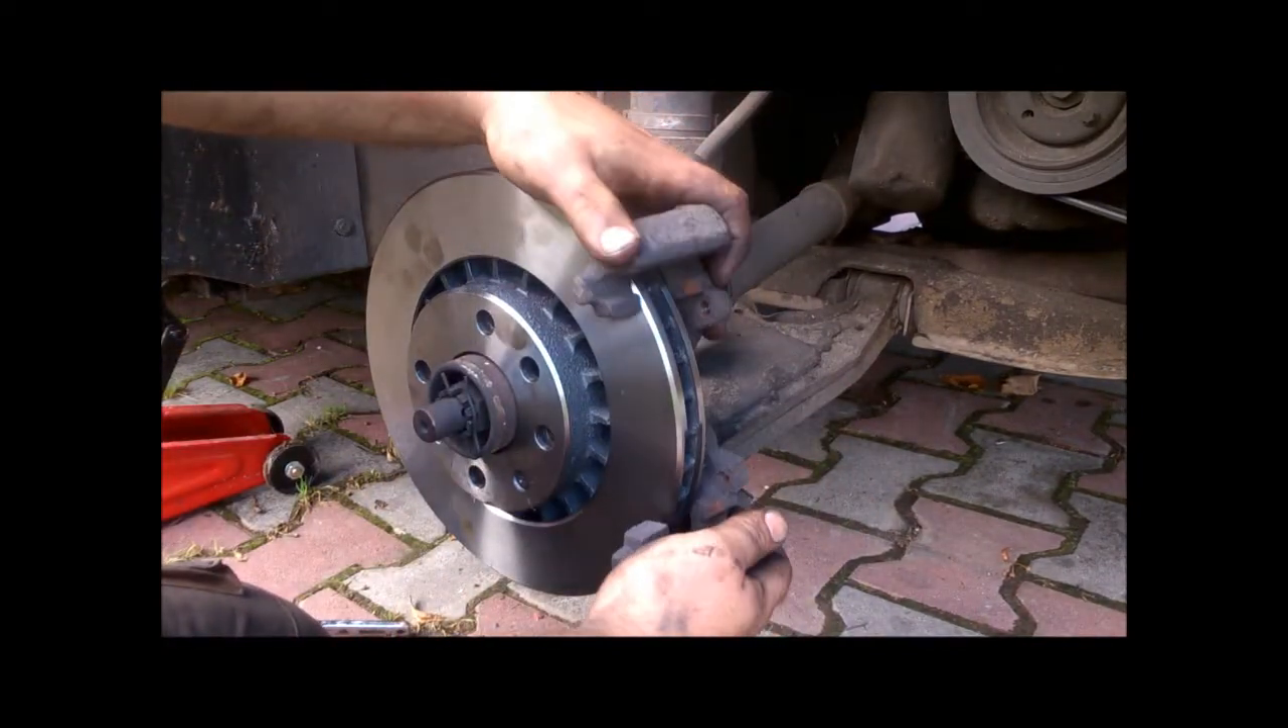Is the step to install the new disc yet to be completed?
No.